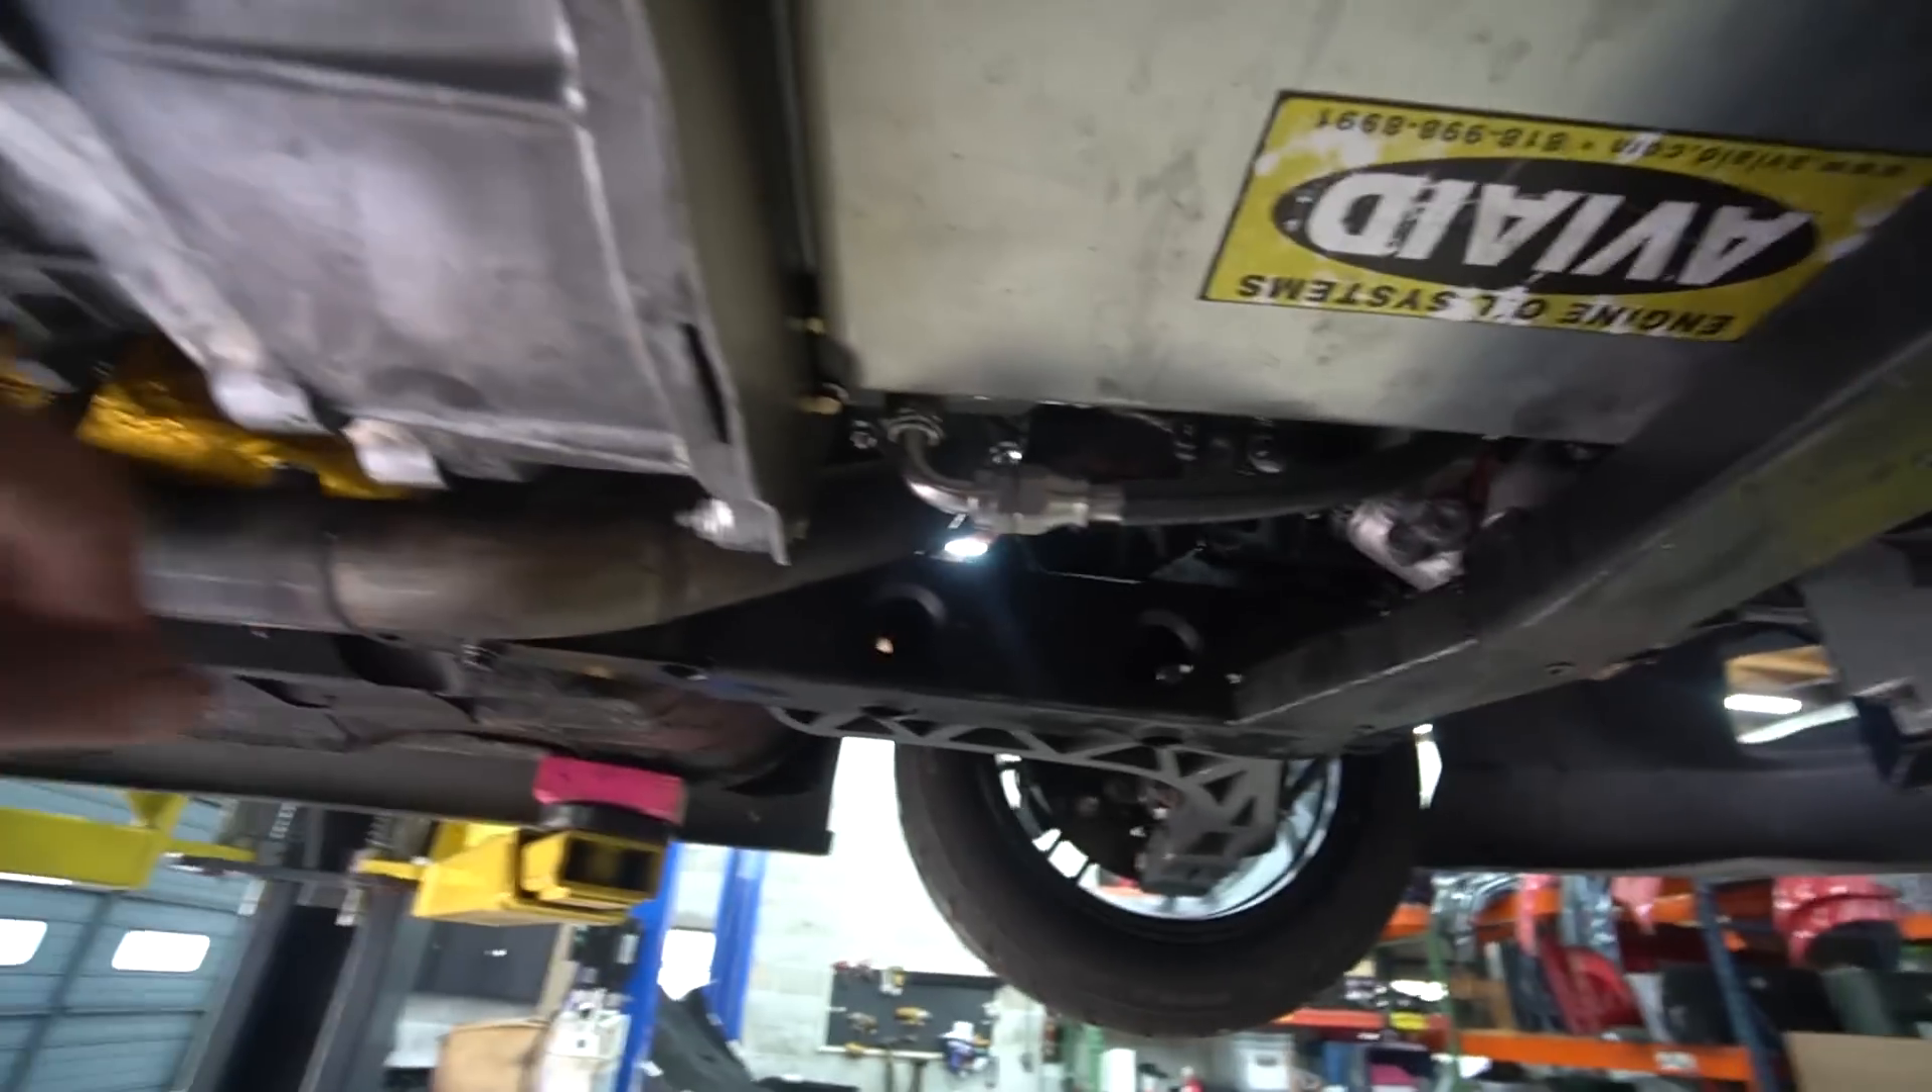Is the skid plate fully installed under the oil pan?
No.